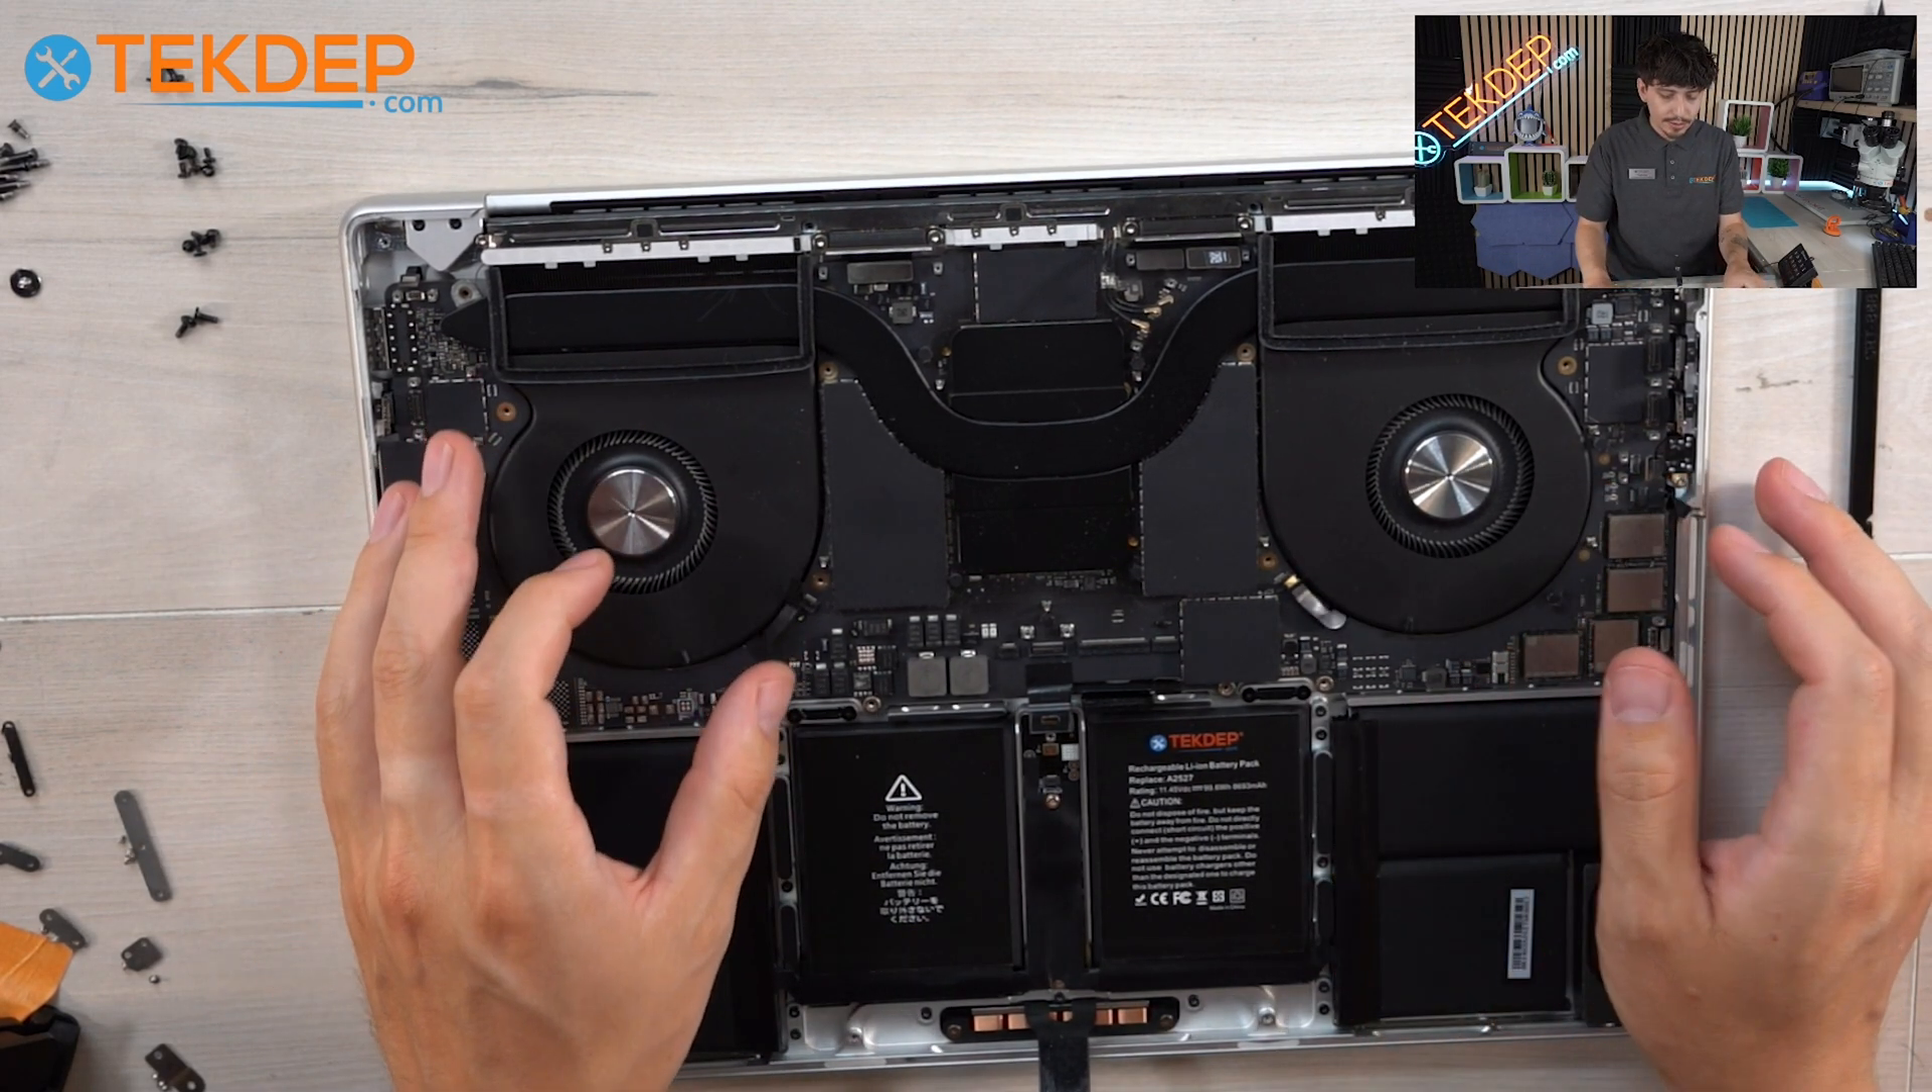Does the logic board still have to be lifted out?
Yes.